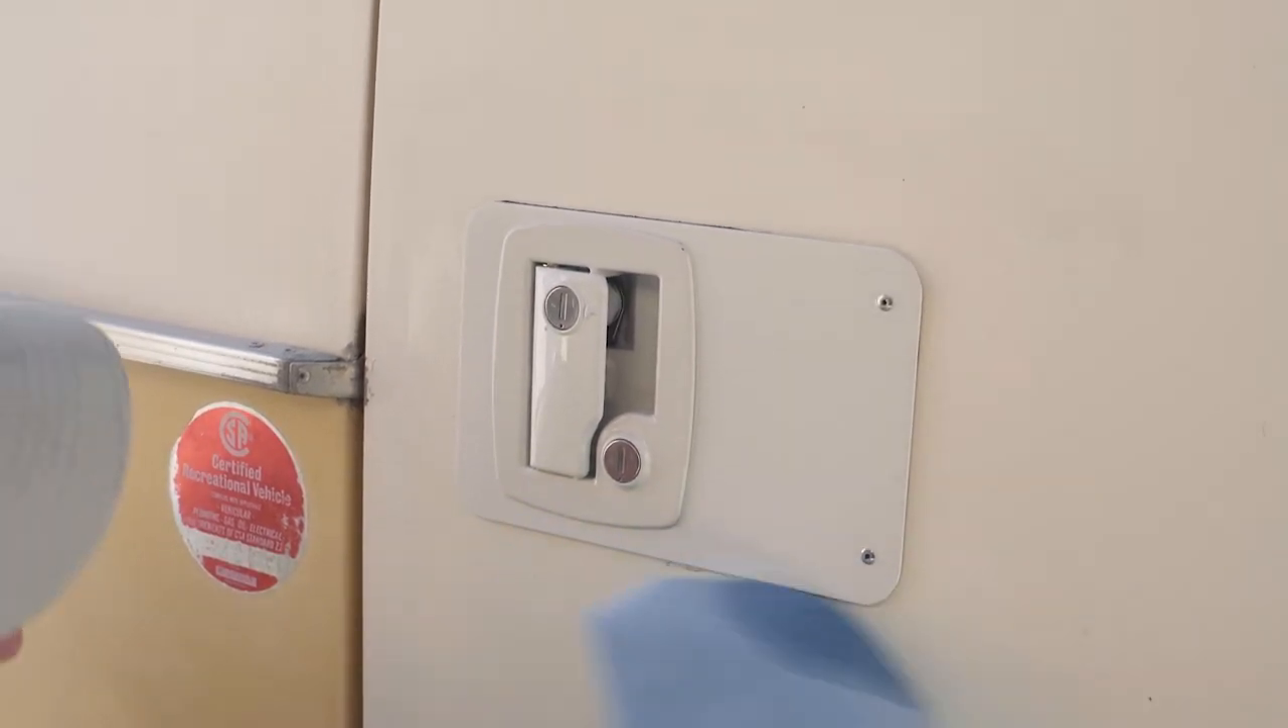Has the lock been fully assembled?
Yes.